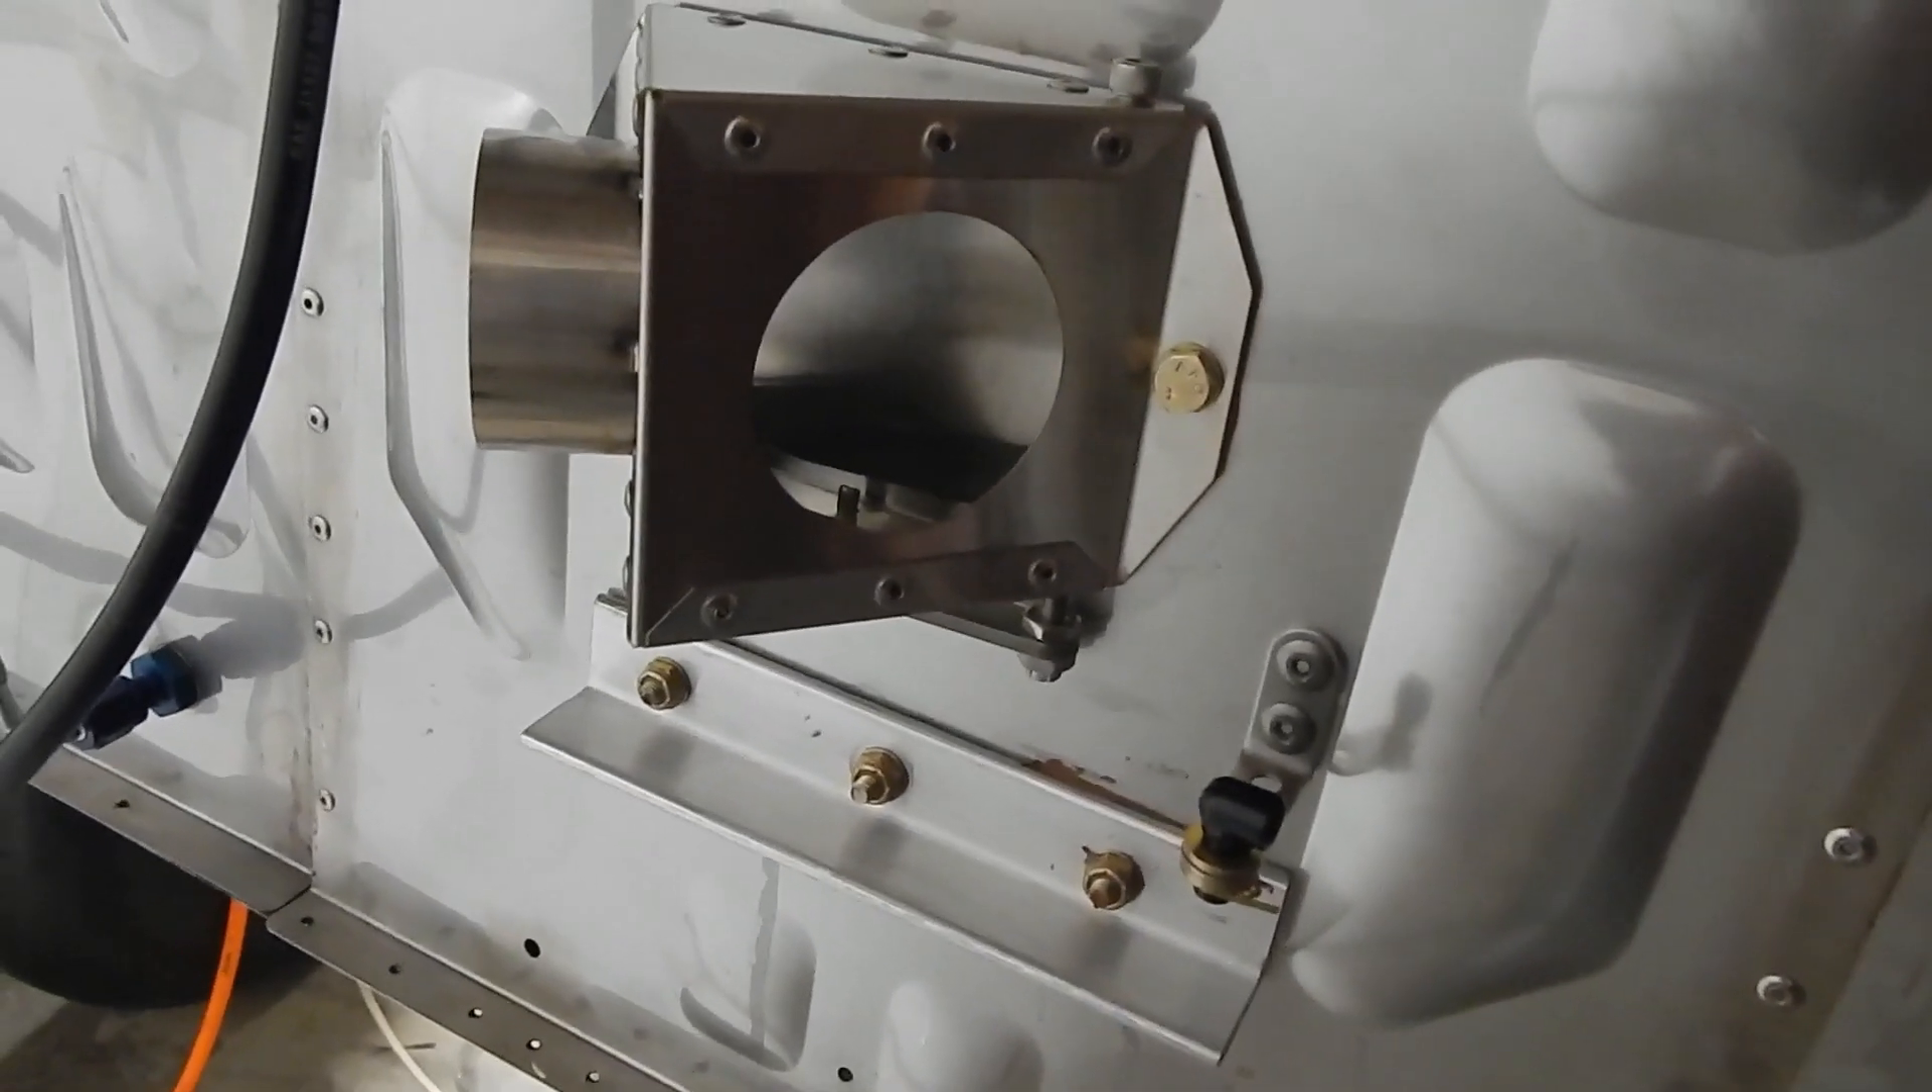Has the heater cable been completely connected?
No.